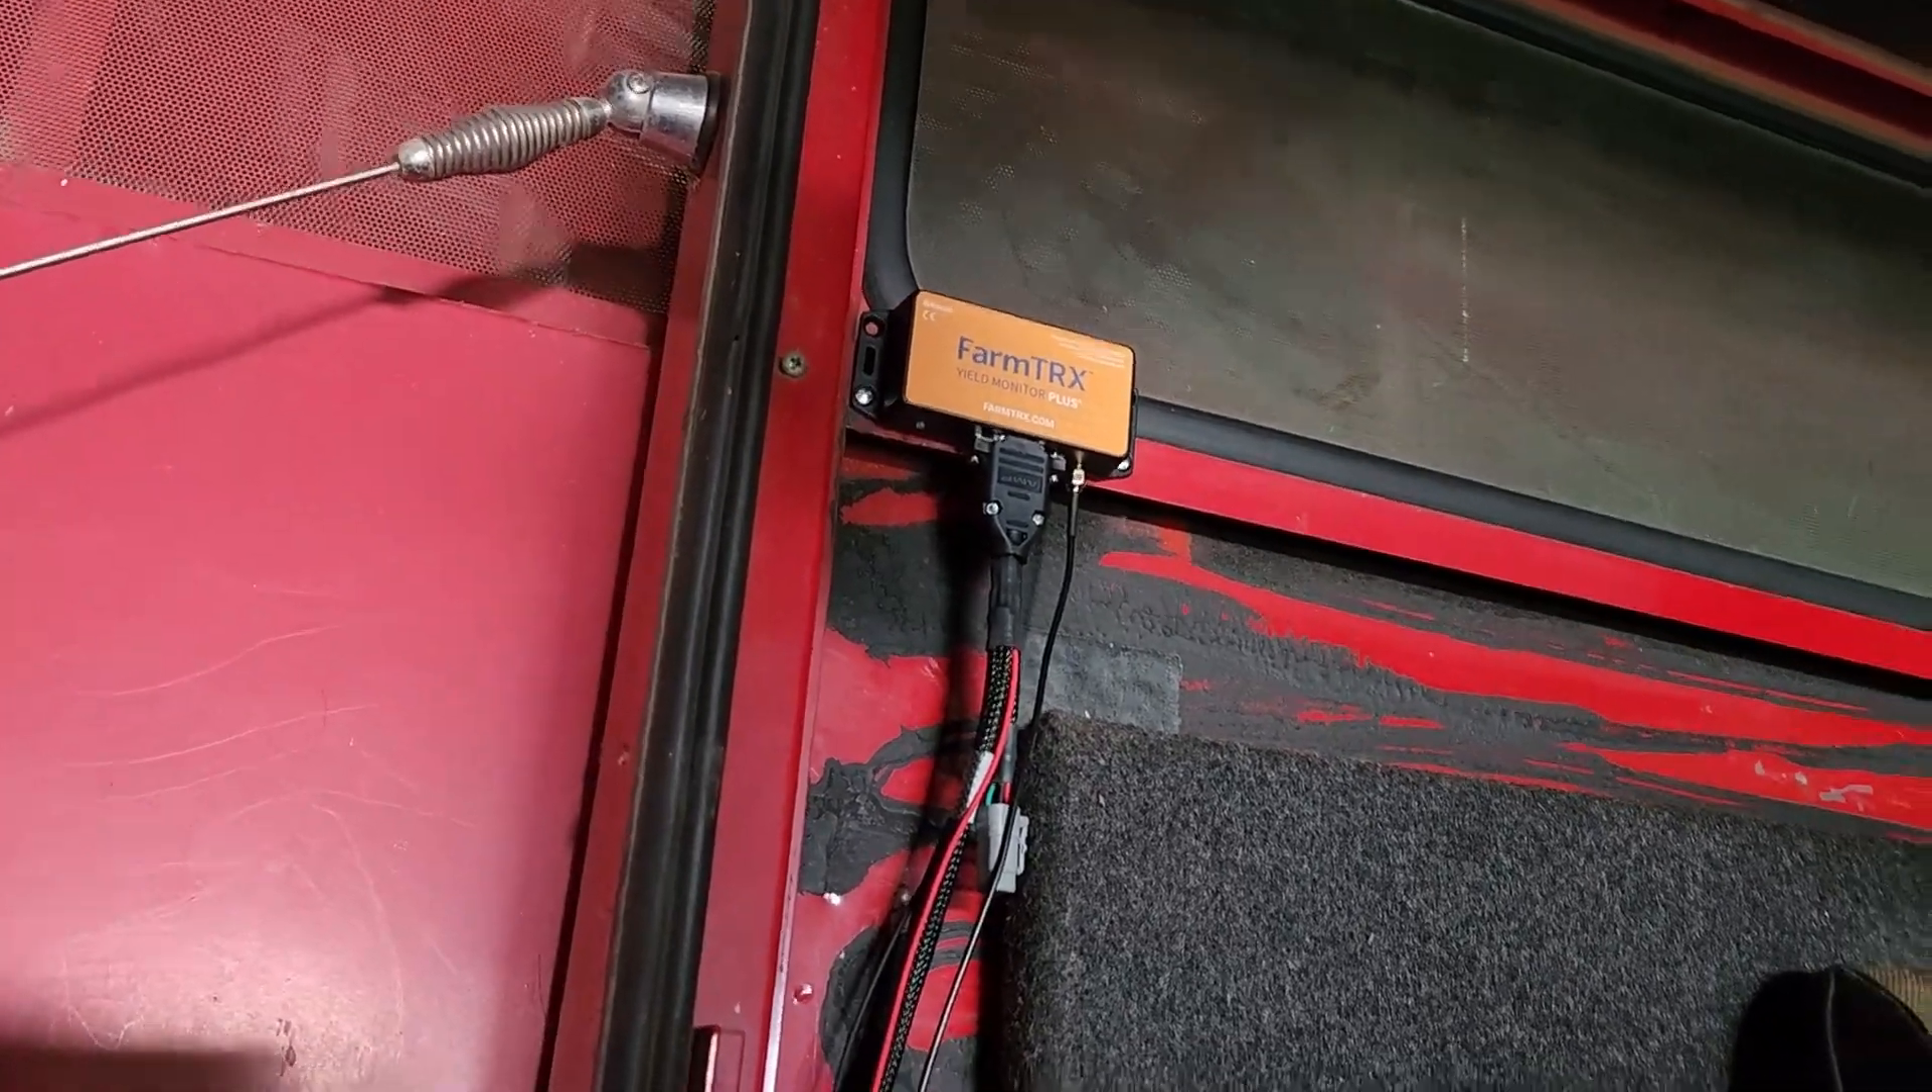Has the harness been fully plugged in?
Yes.